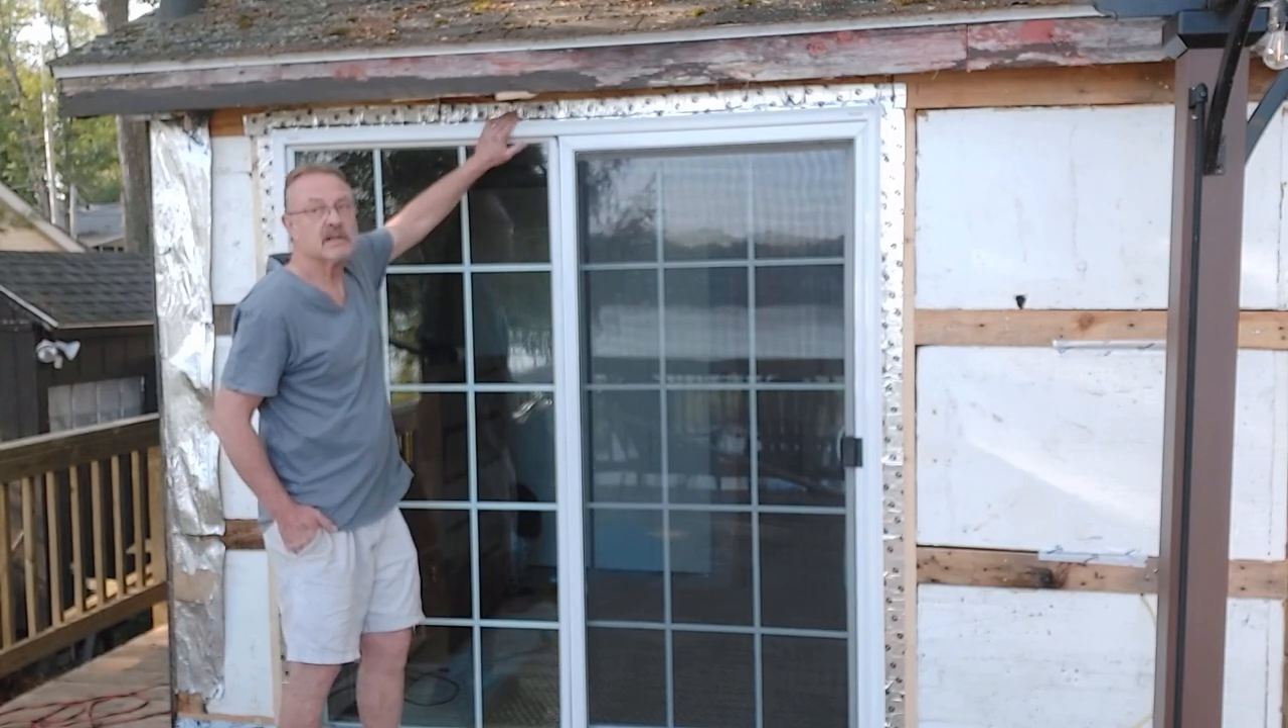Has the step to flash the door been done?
Yes.